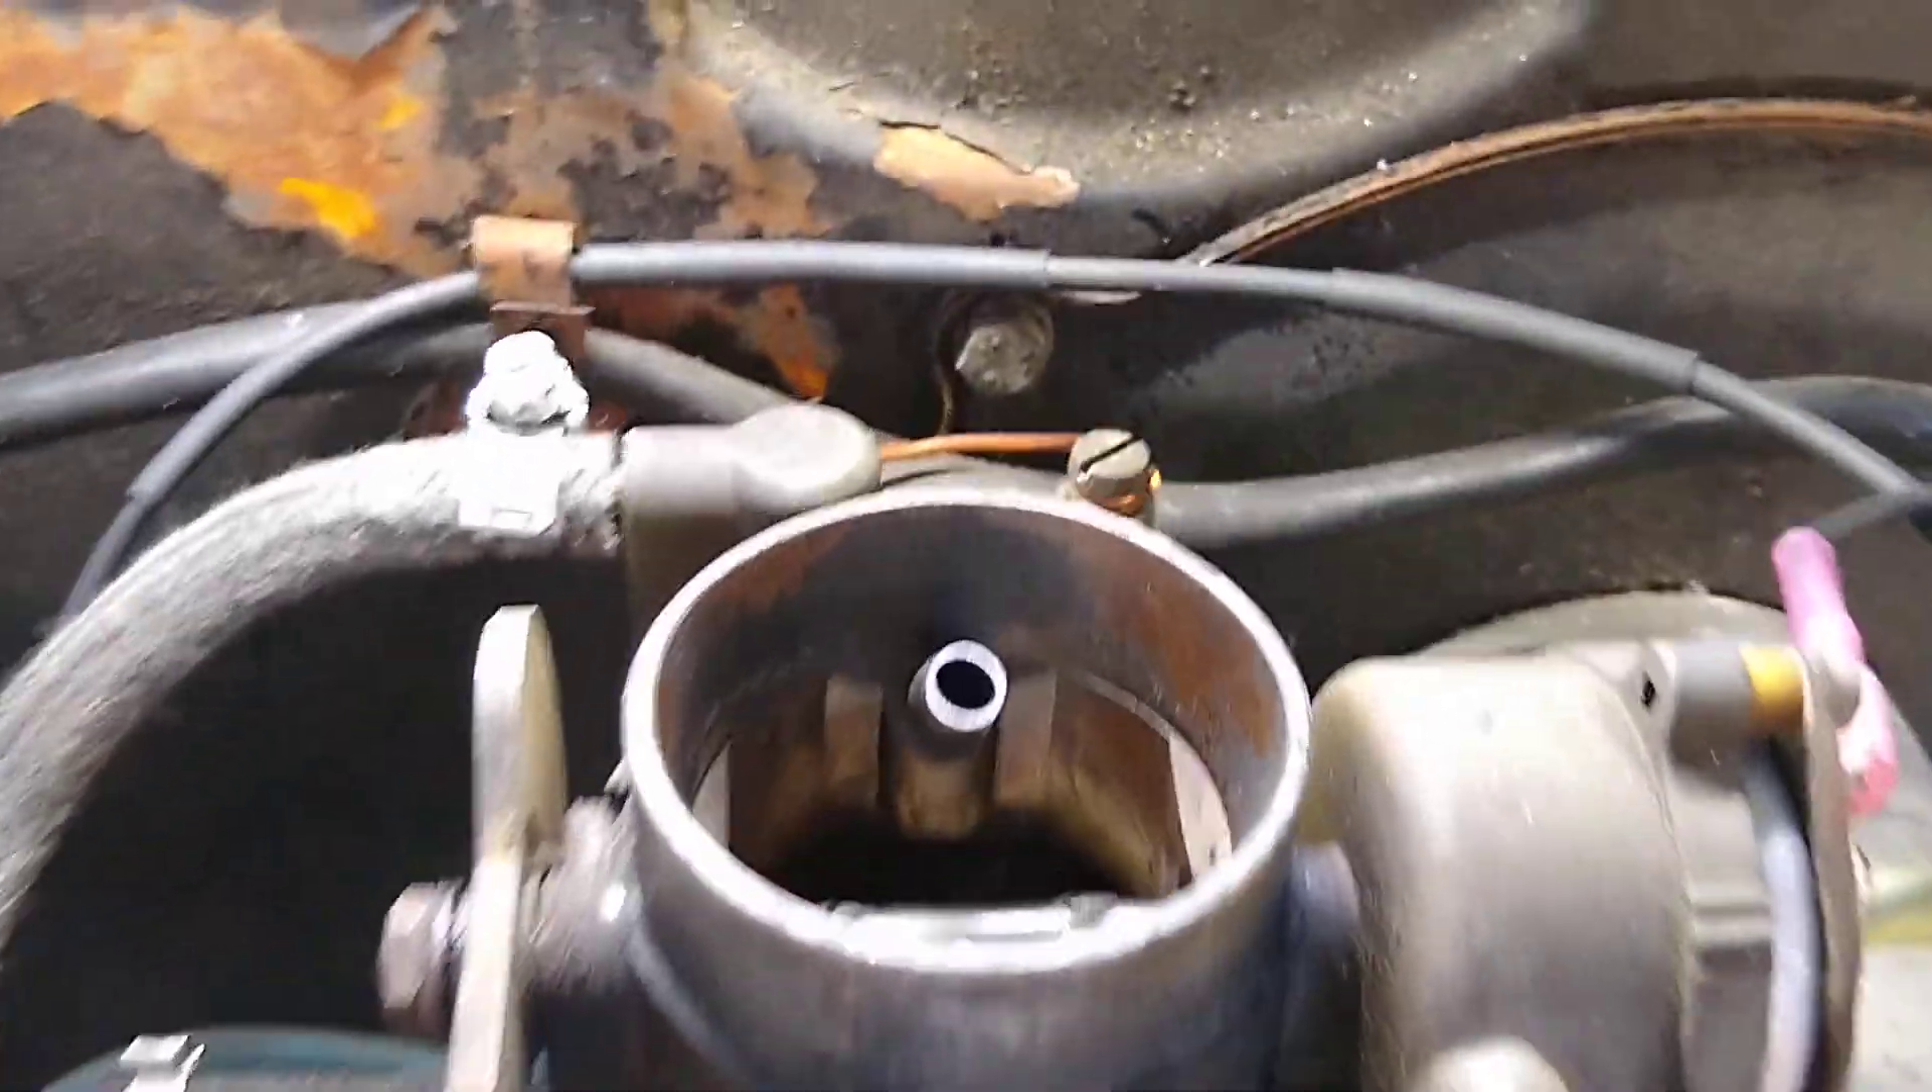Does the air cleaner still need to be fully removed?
No.